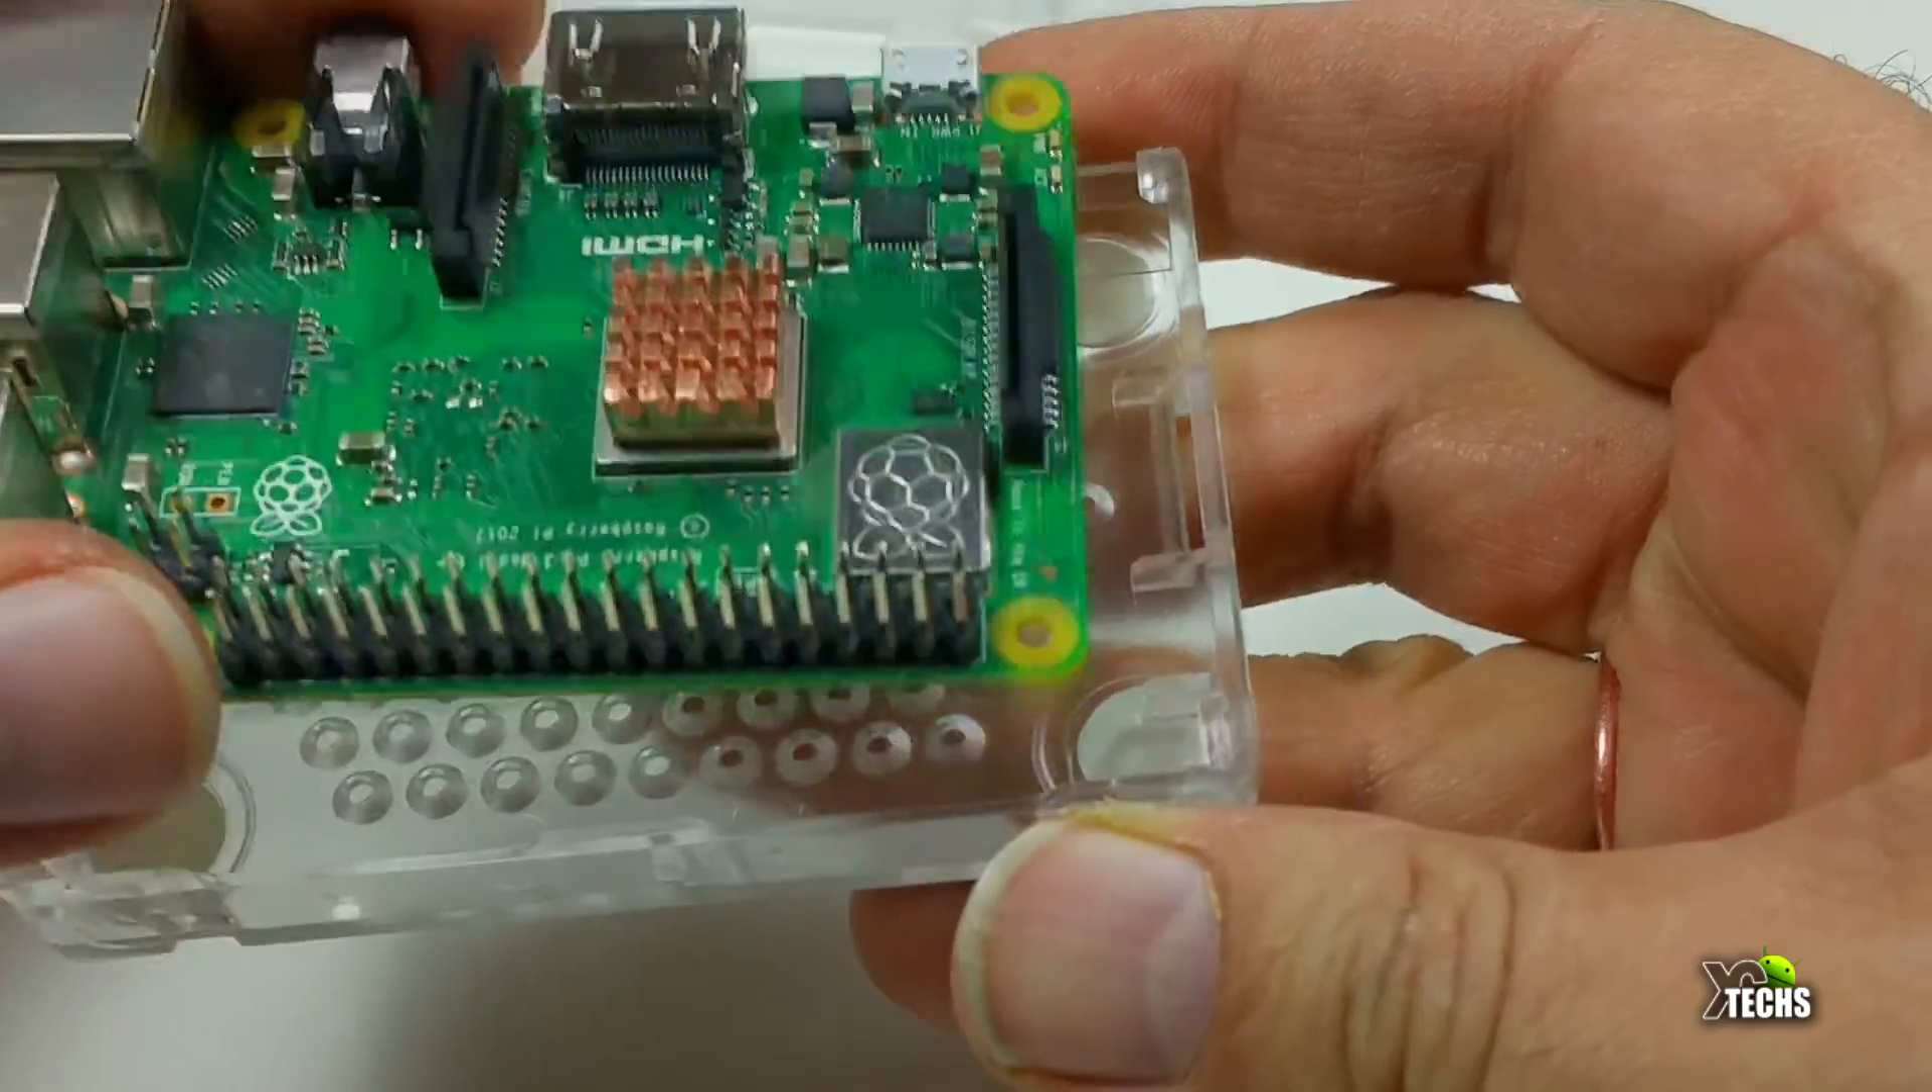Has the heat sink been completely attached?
Yes.